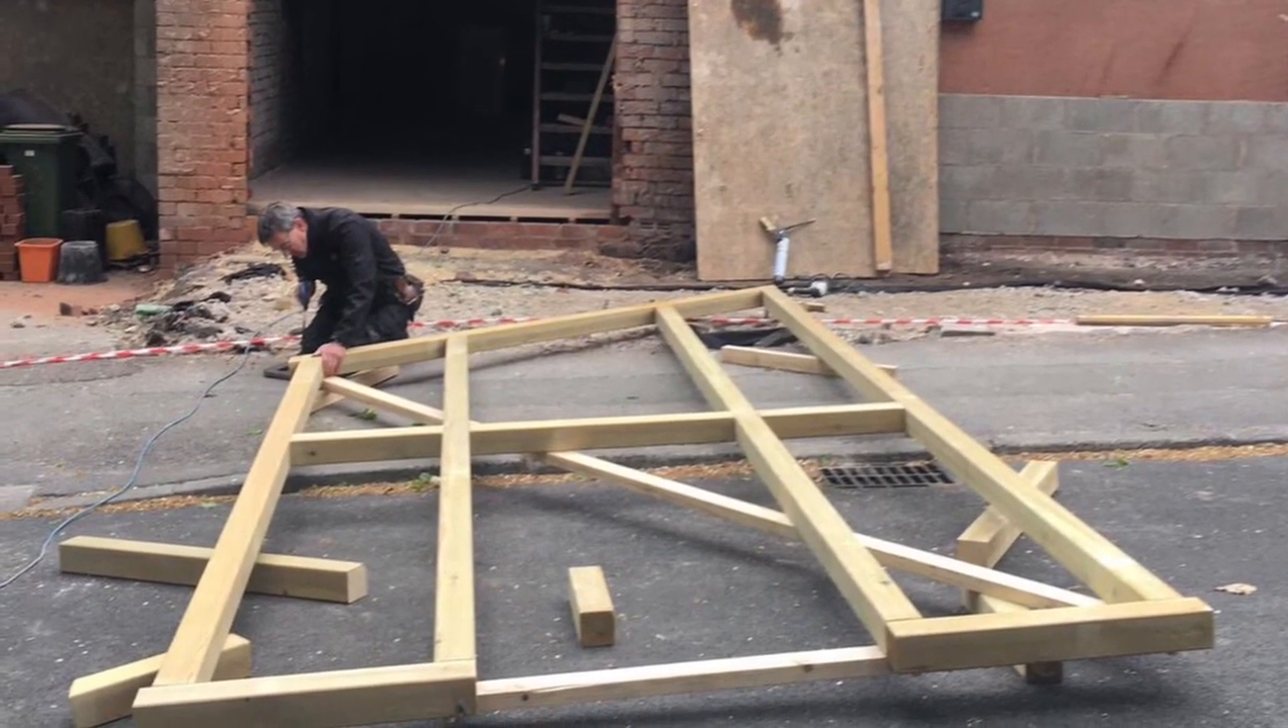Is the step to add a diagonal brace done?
Yes.